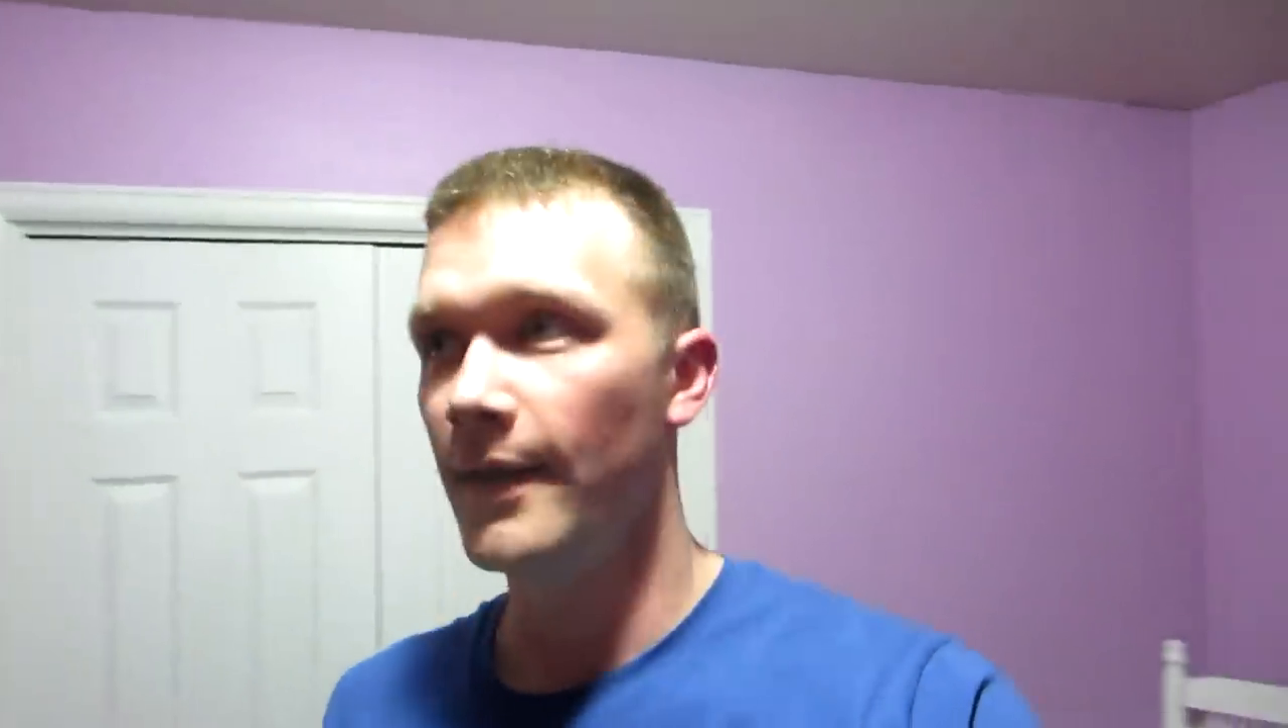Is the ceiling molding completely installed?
No.